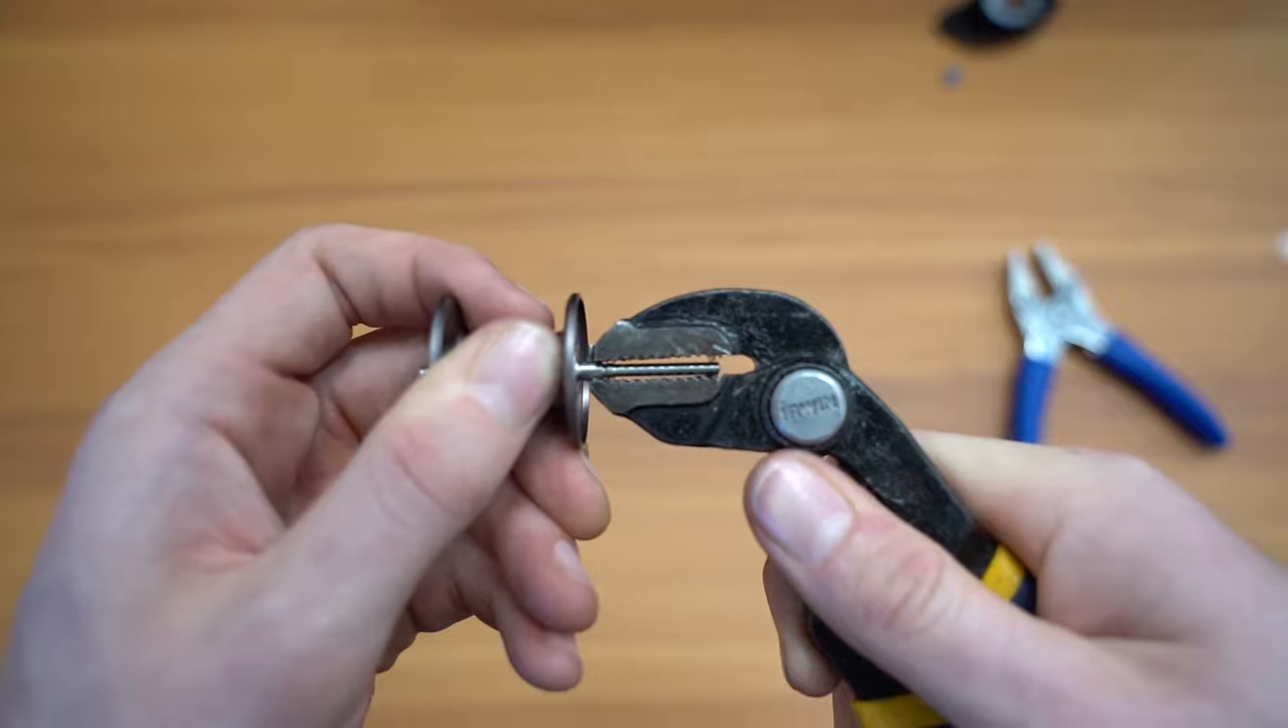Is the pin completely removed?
No.